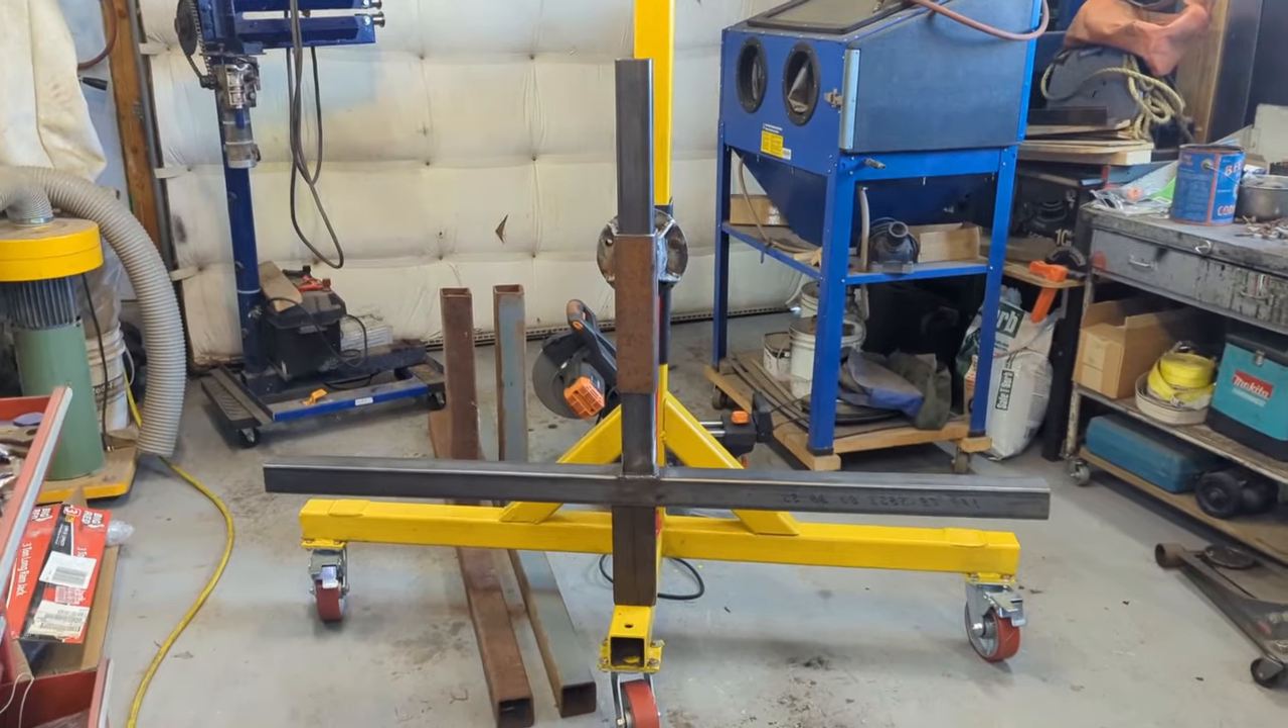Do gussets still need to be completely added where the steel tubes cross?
Yes.